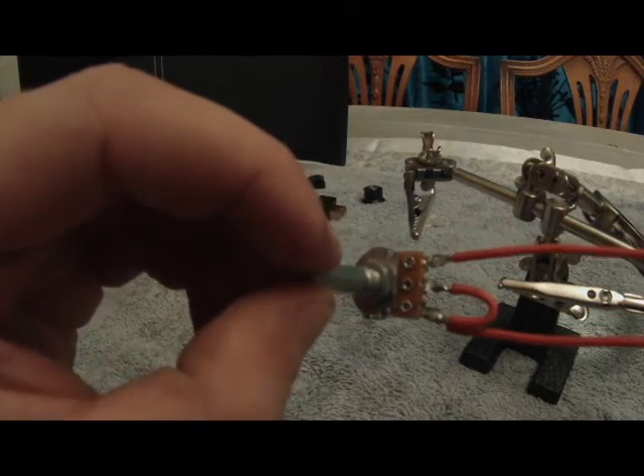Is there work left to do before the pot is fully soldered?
No.